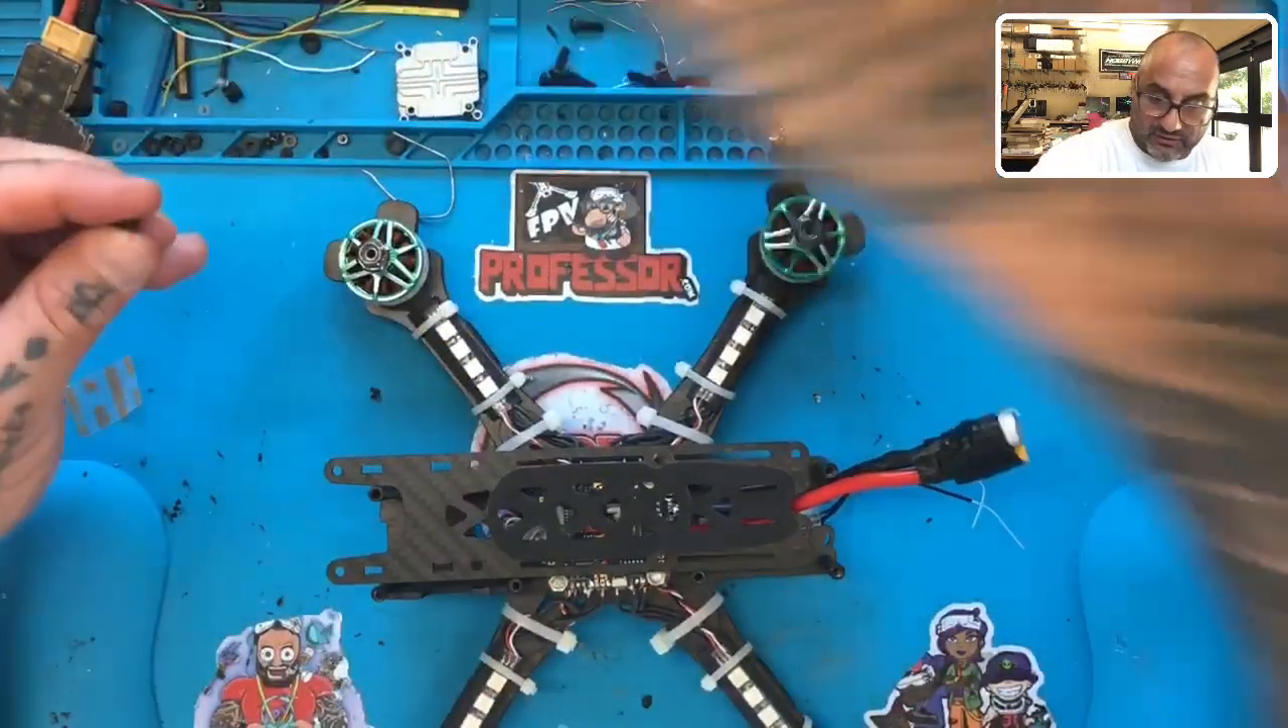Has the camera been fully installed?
No.